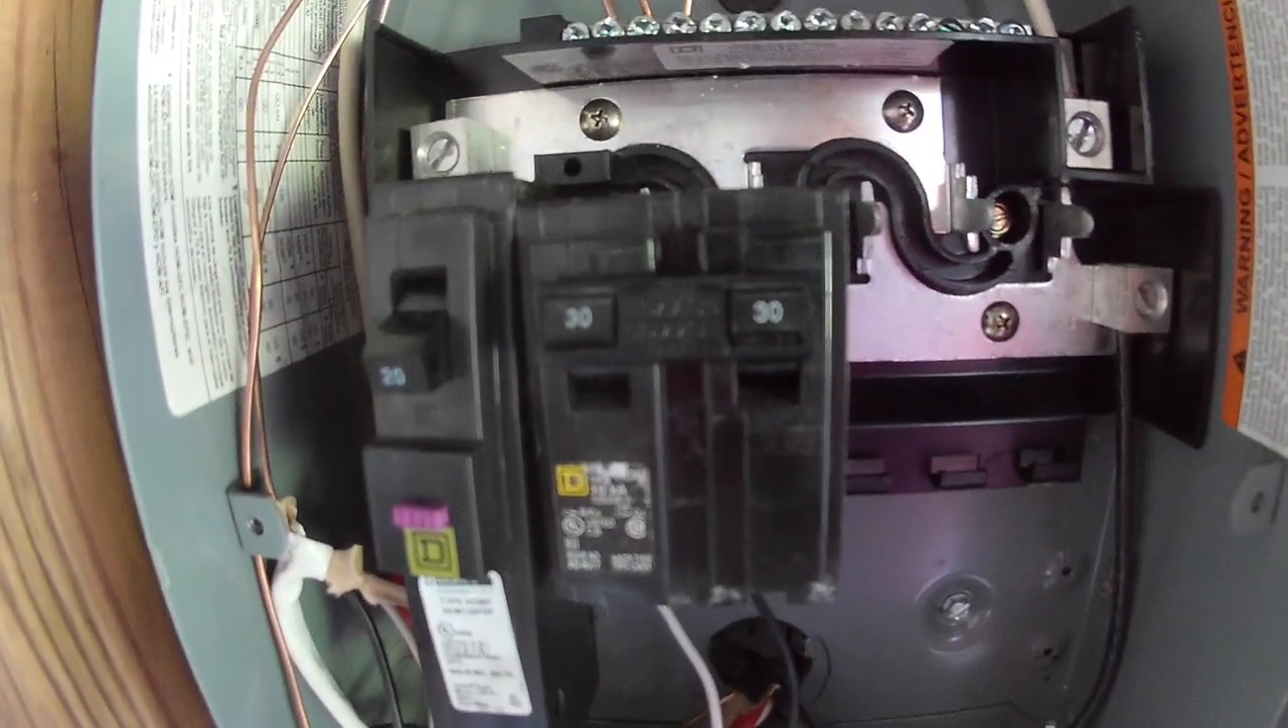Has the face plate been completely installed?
No.